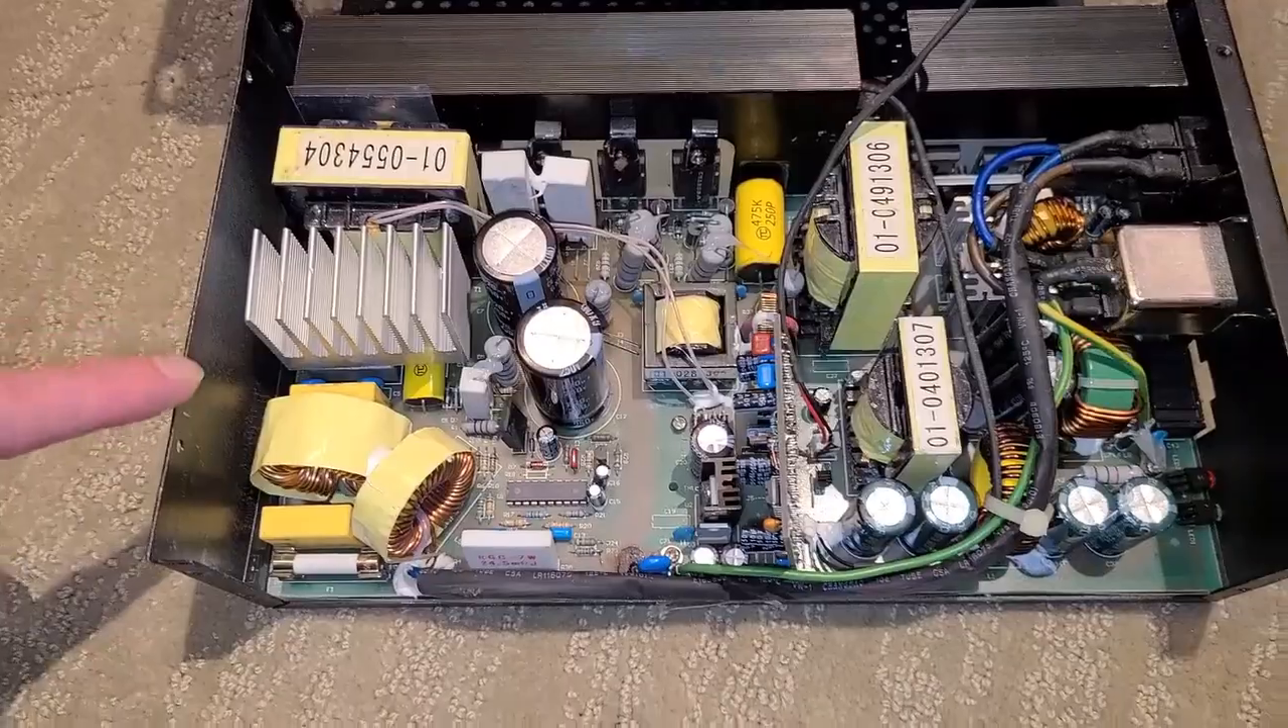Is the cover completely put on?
No.